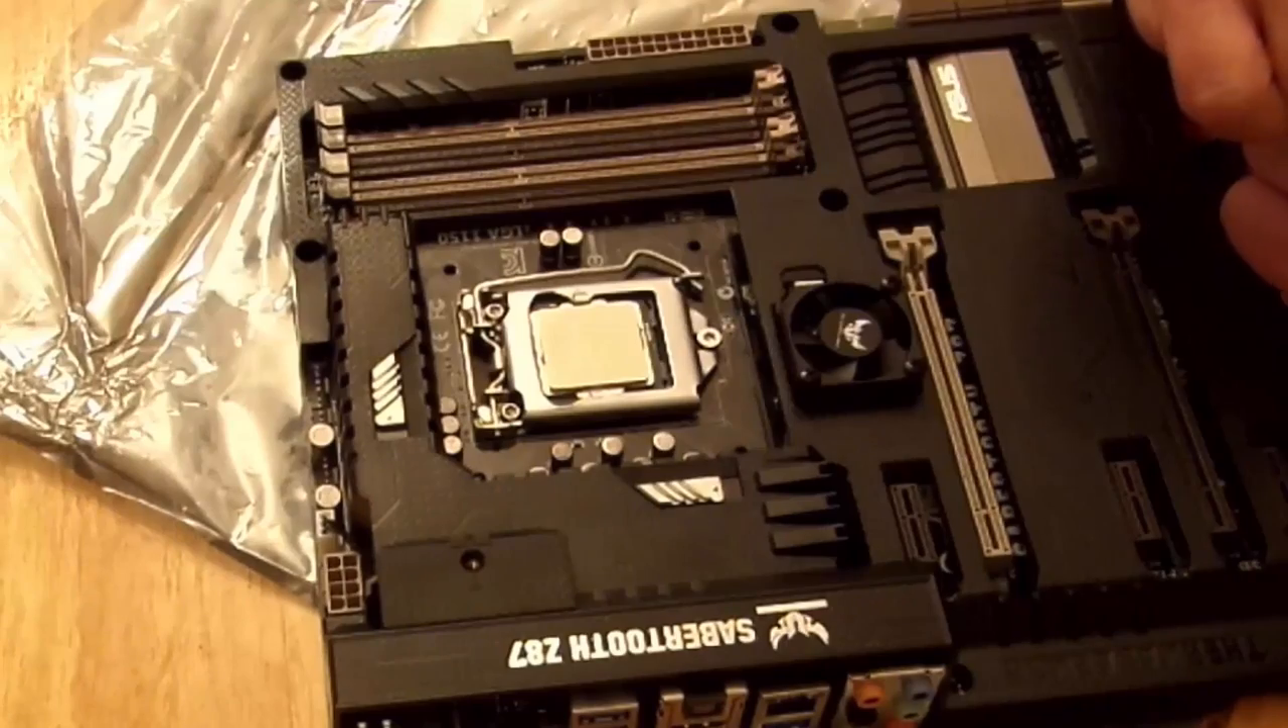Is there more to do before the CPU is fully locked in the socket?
No.